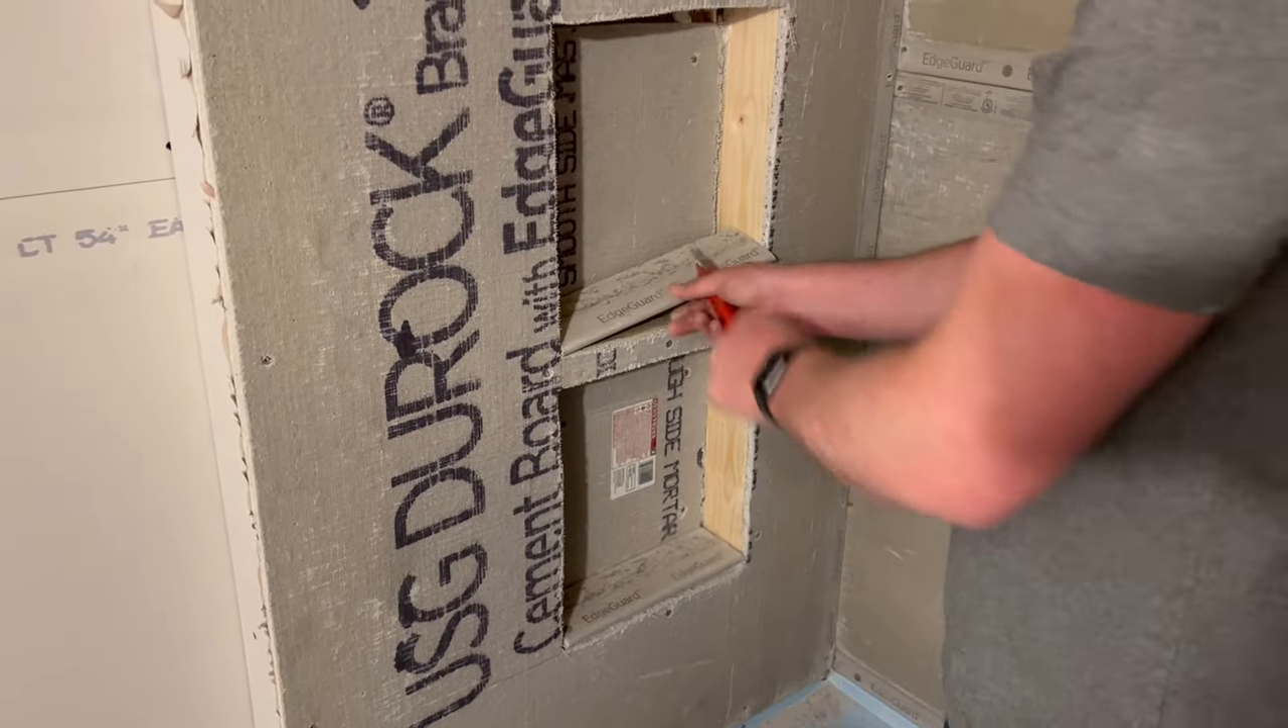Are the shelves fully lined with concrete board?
No.